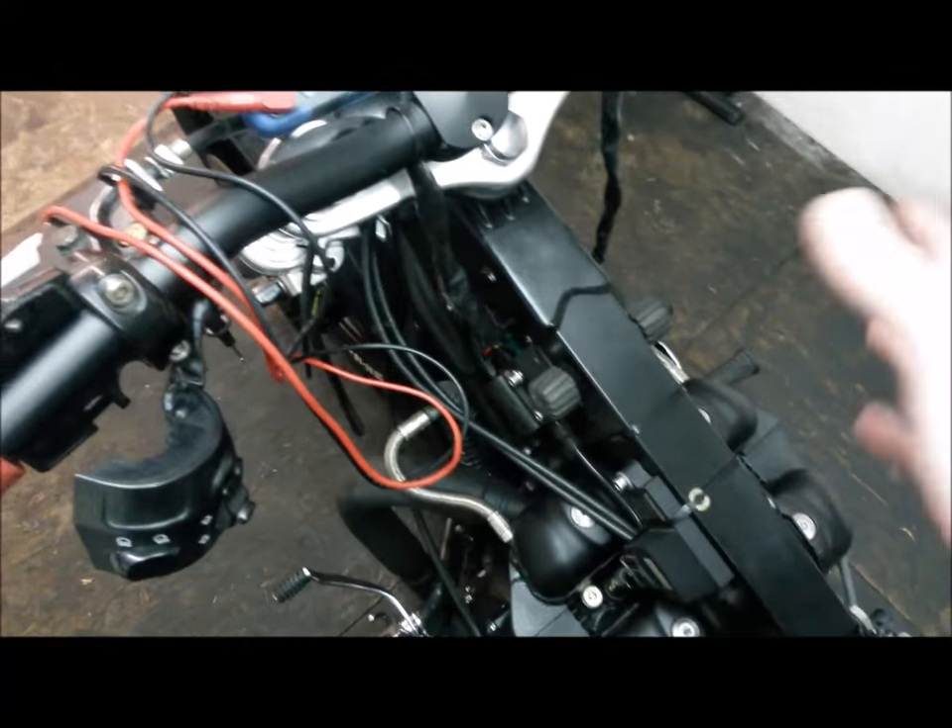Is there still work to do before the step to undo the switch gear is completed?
No.